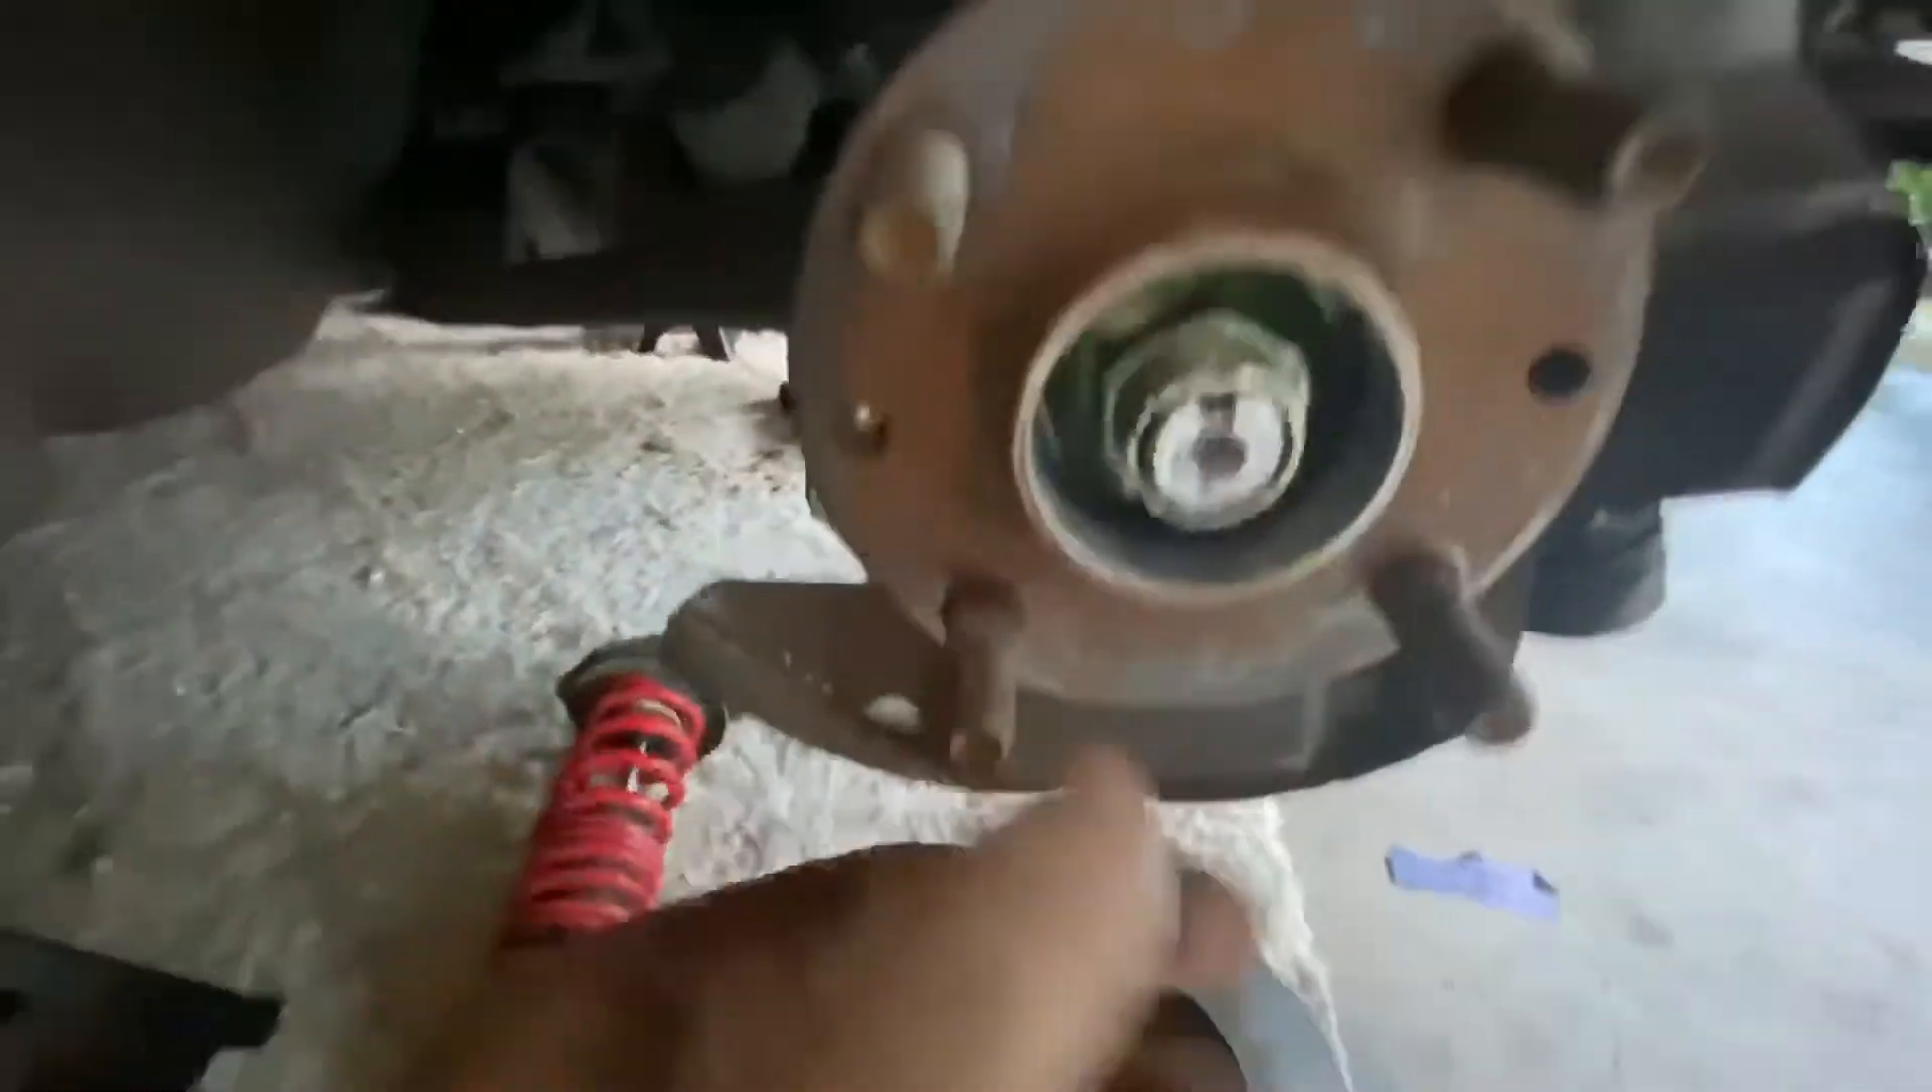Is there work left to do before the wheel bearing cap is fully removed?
No.